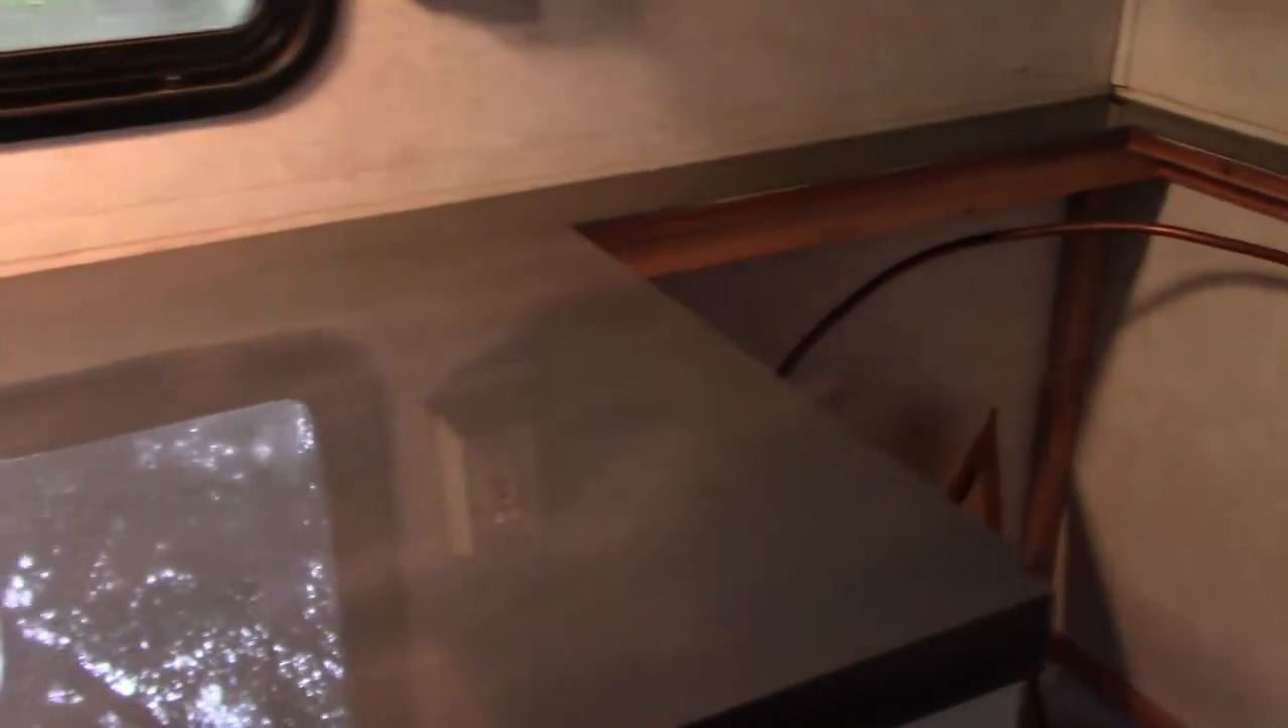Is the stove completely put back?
No.